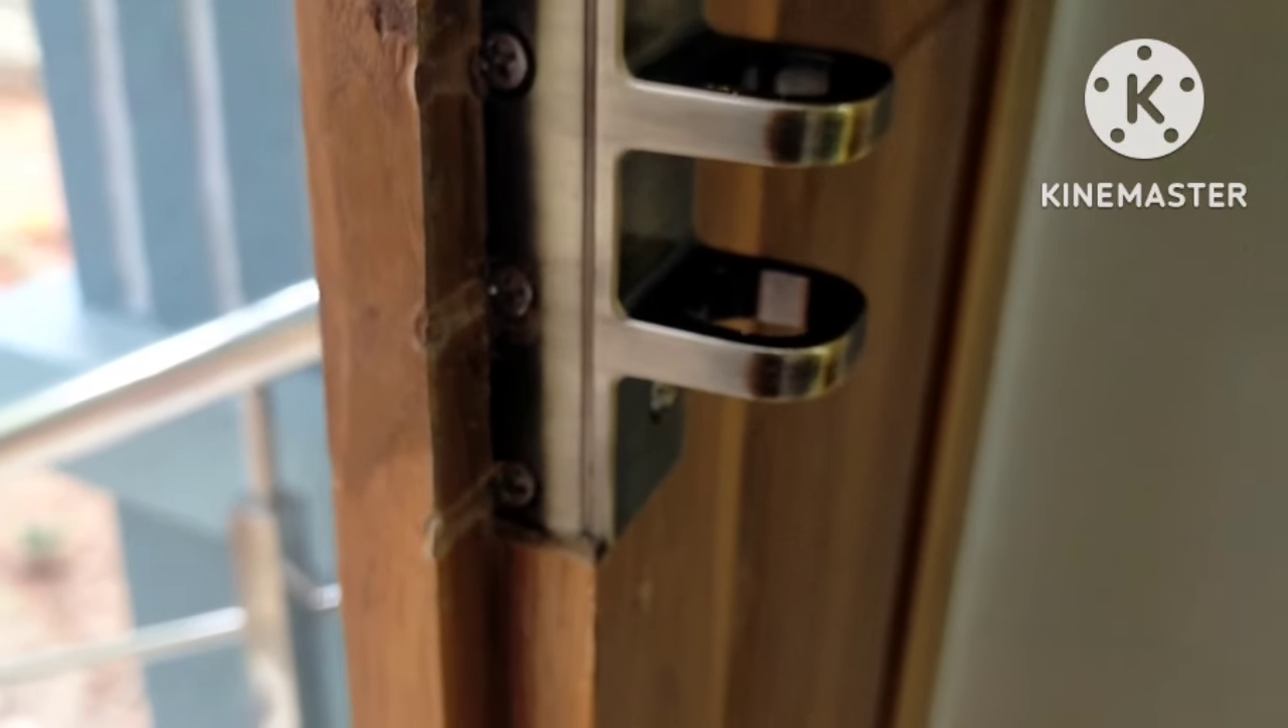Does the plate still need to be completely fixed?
No.